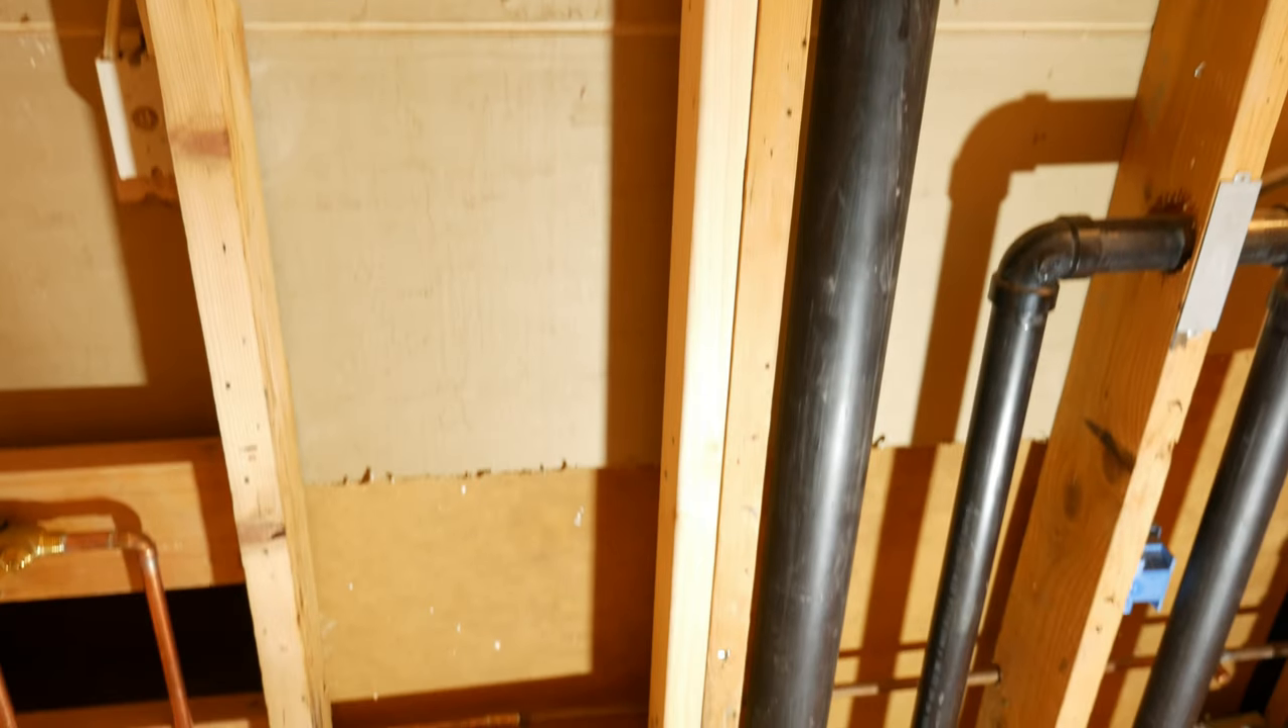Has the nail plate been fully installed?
Yes.